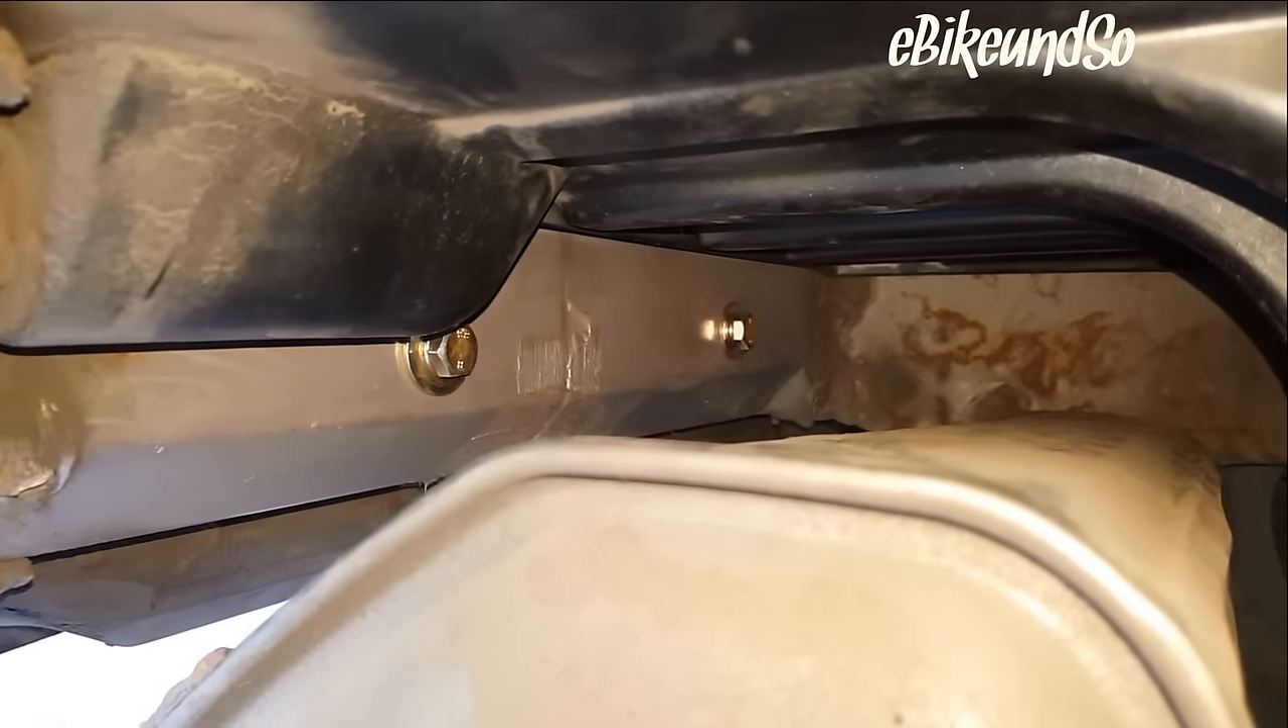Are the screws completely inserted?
Yes.